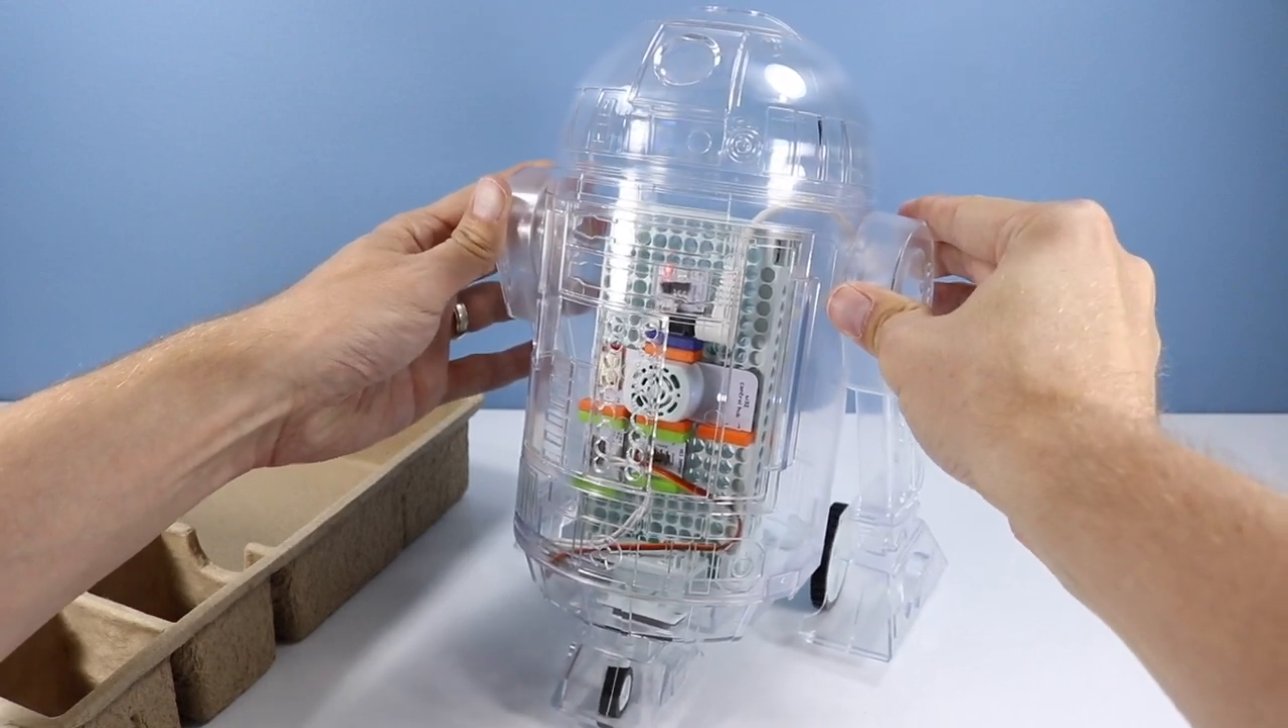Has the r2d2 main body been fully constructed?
Yes.